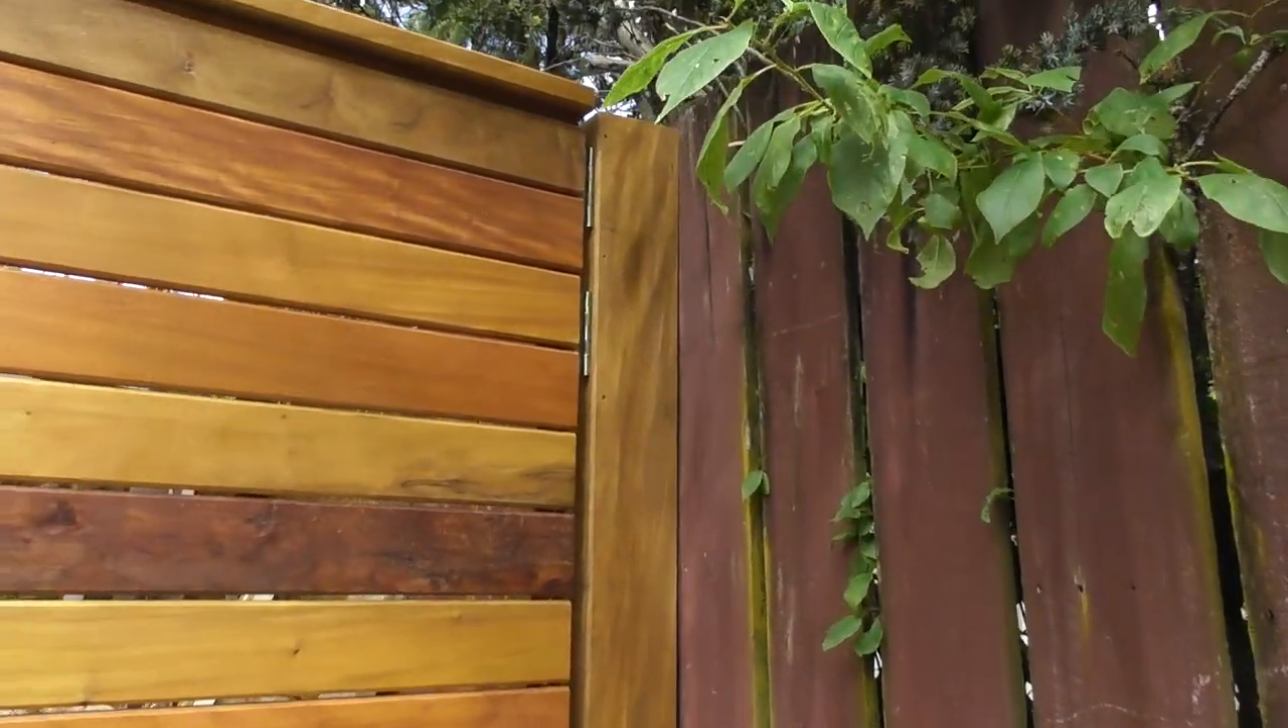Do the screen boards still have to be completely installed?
No.